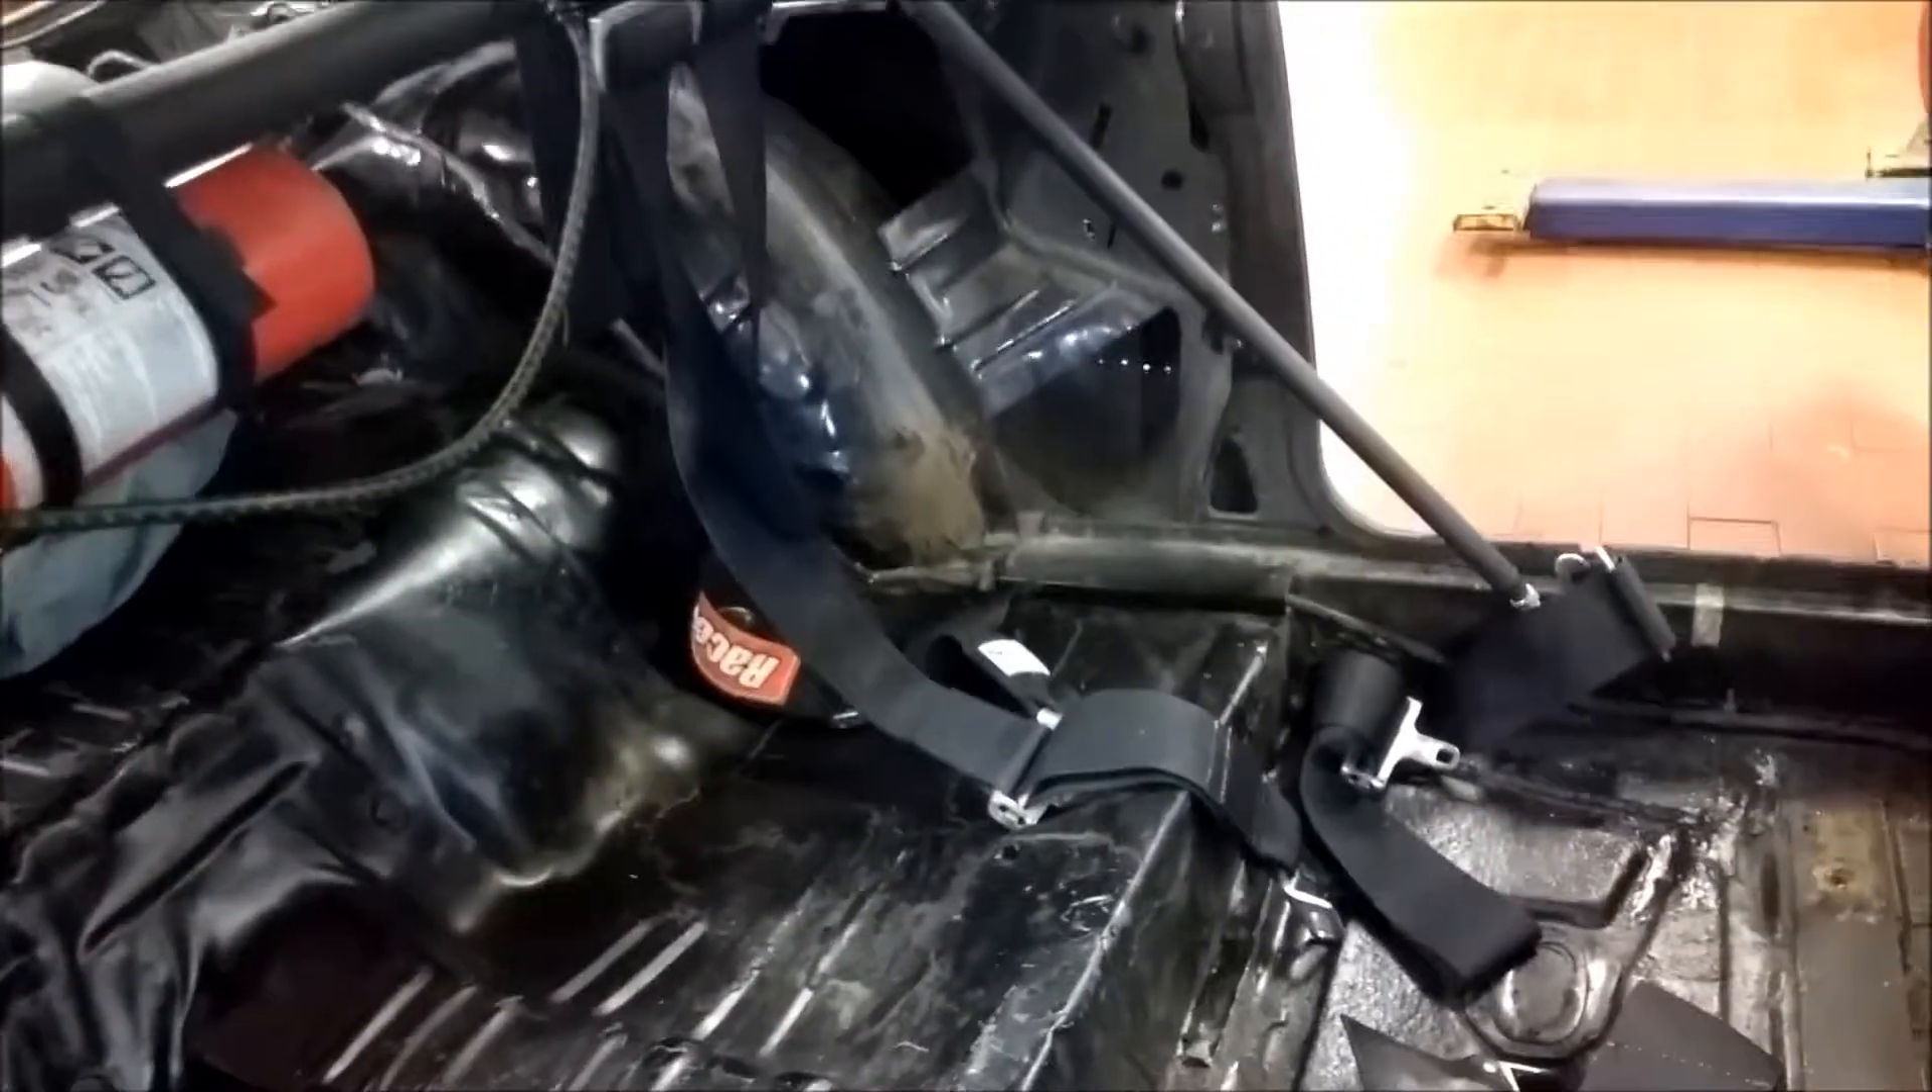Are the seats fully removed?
Yes.